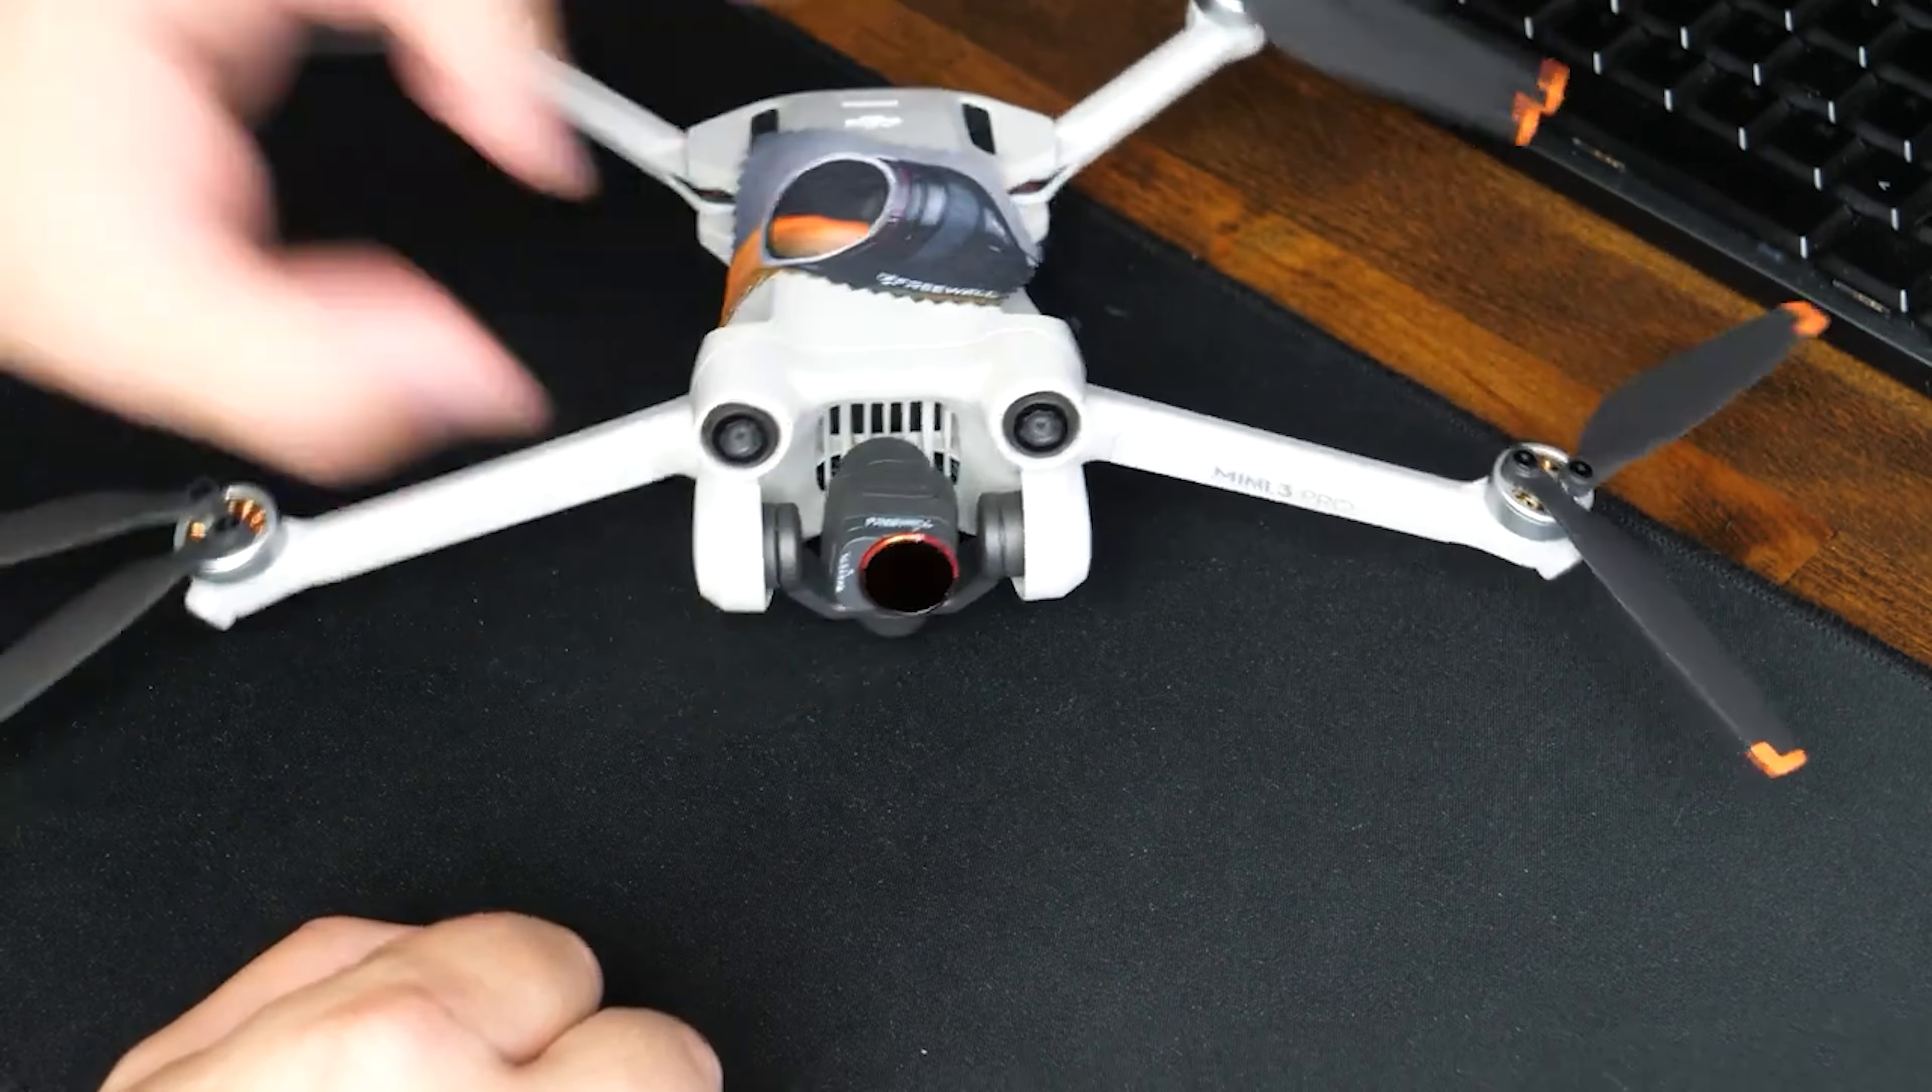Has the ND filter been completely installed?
Yes.